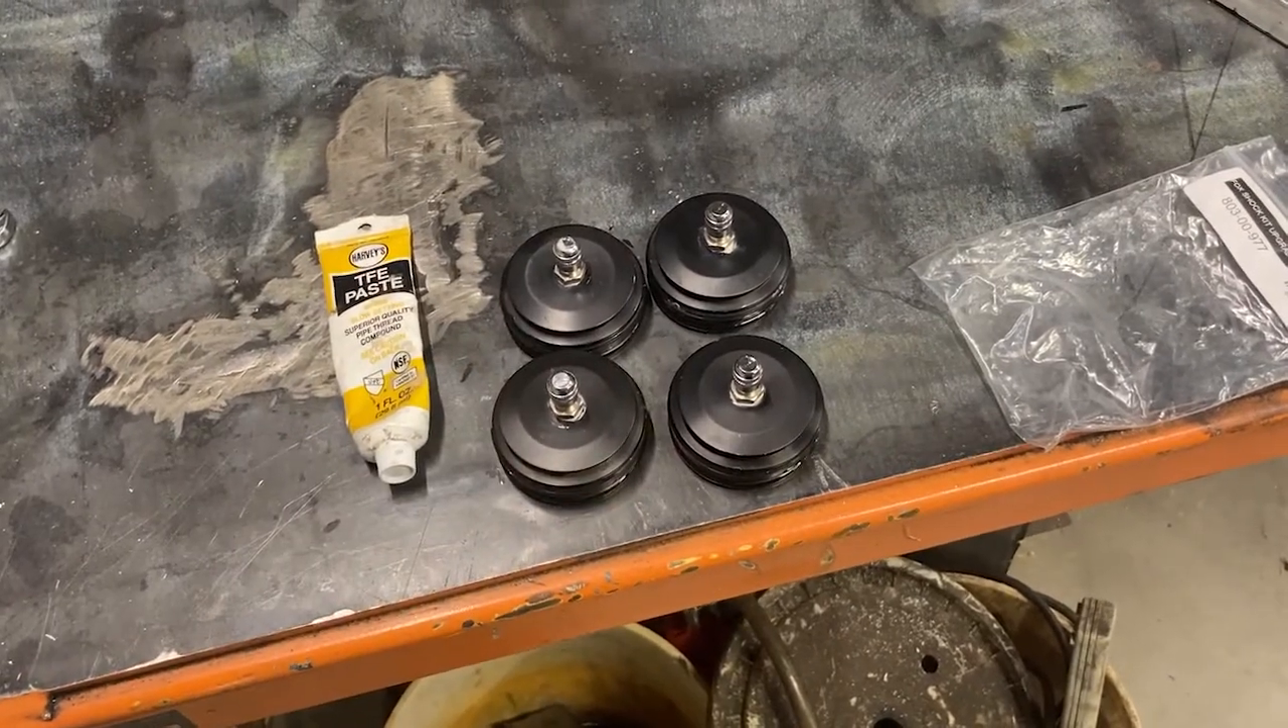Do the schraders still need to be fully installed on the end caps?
No.